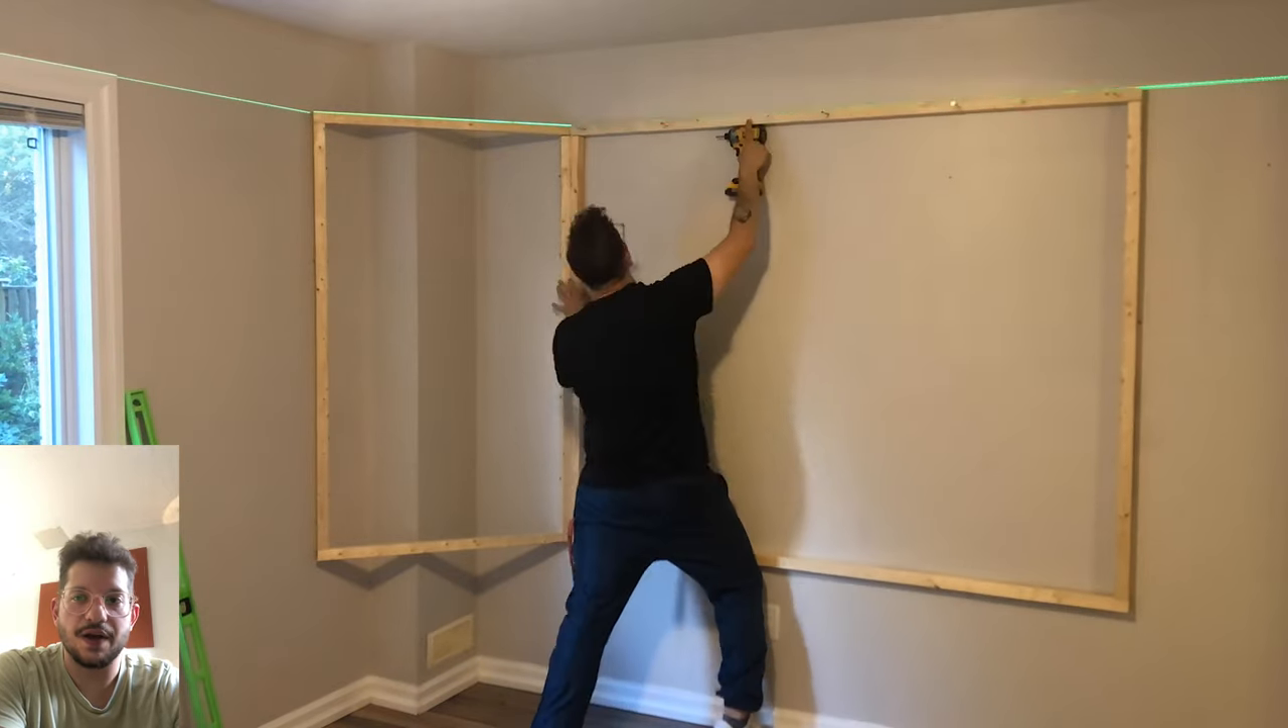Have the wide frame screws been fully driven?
No.